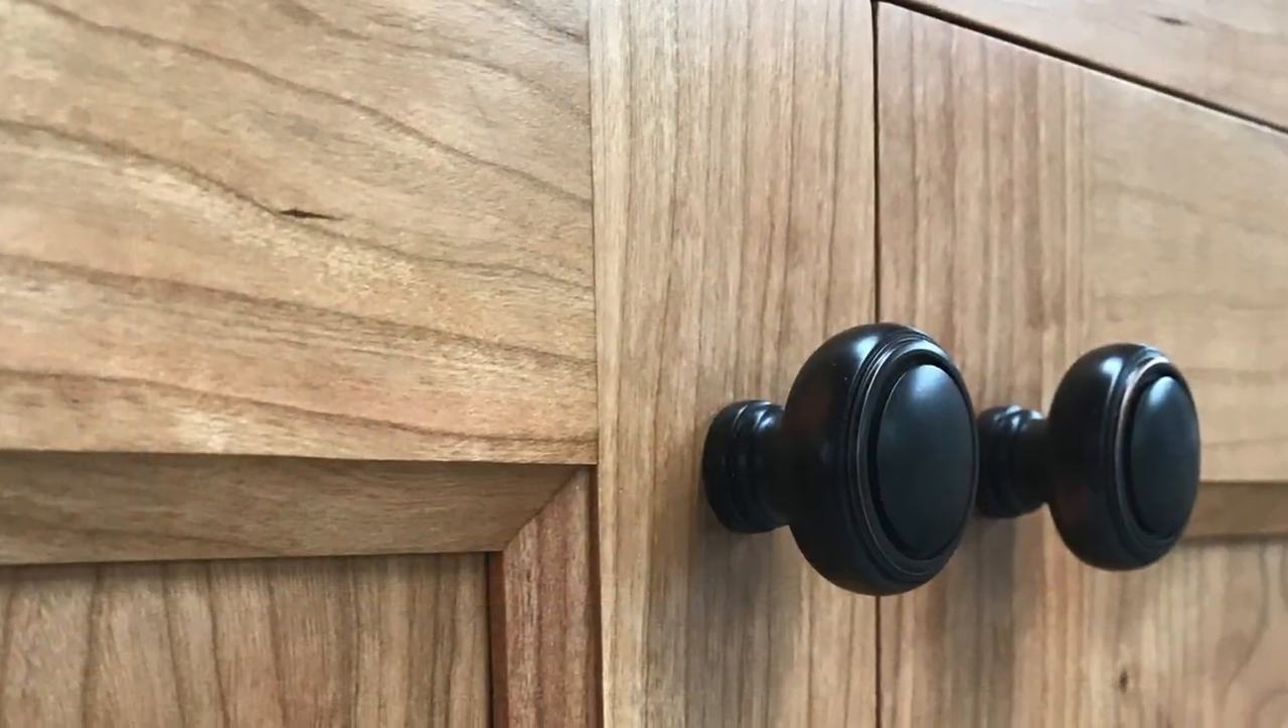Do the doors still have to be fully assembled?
No.